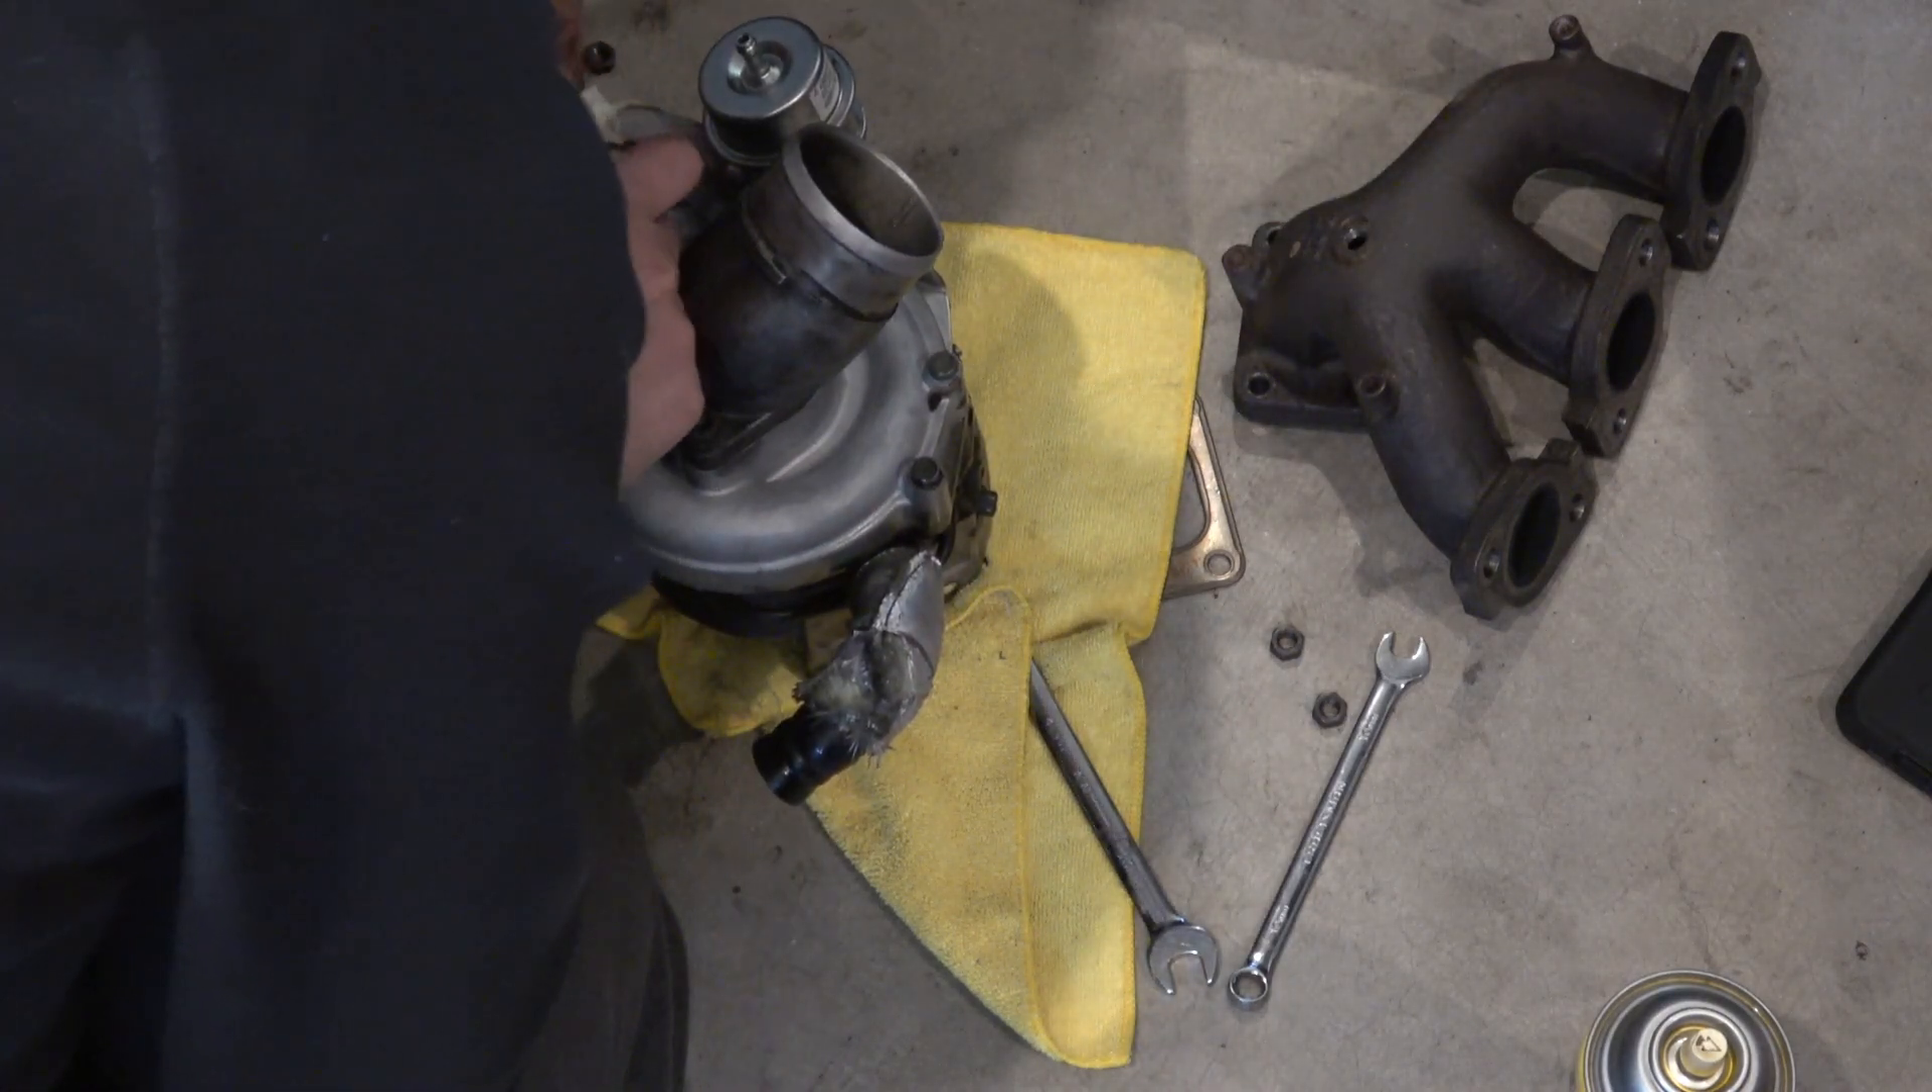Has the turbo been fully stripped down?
No.